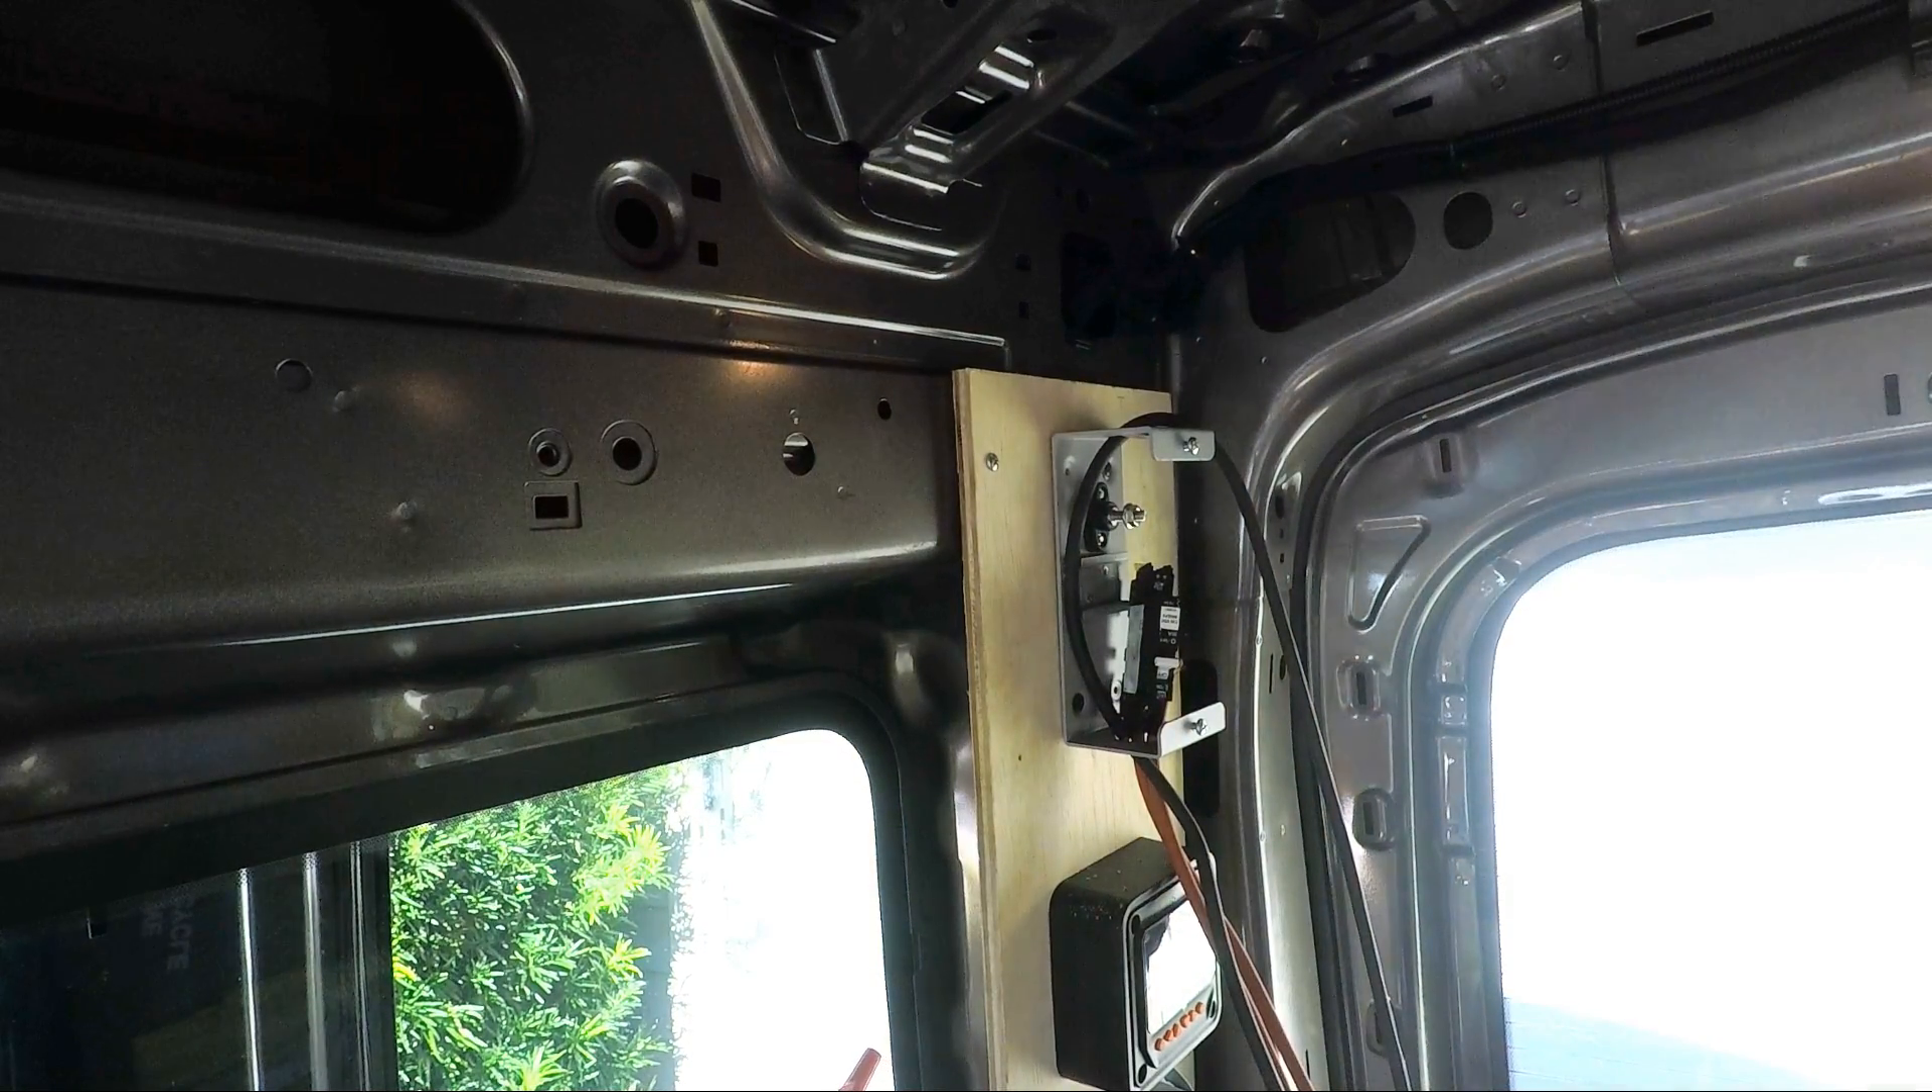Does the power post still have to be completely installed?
No.